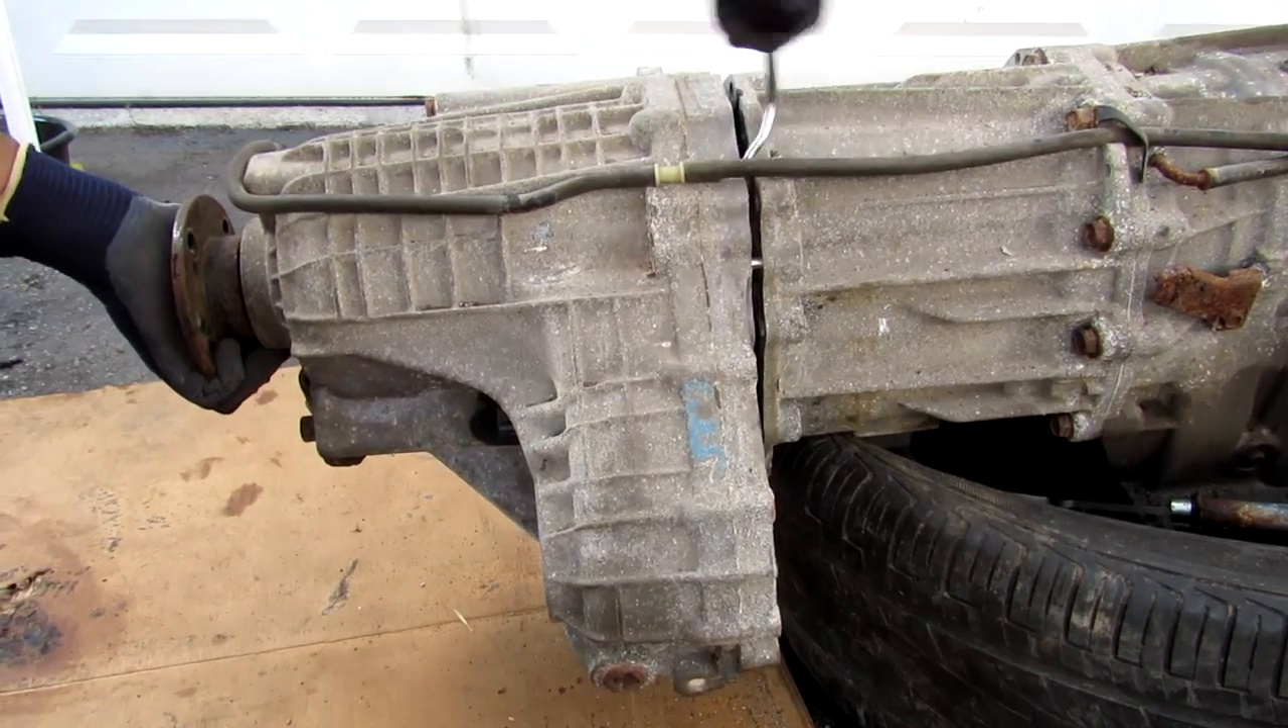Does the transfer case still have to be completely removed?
Yes.